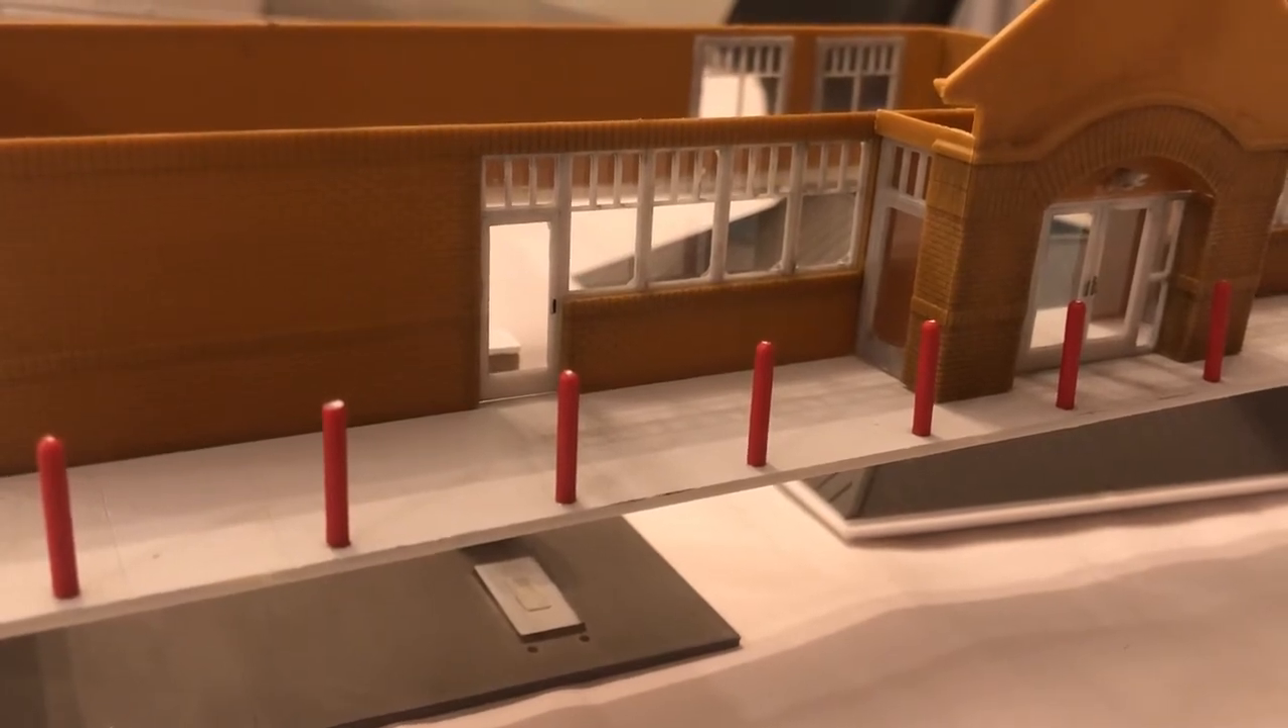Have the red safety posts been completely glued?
Yes.